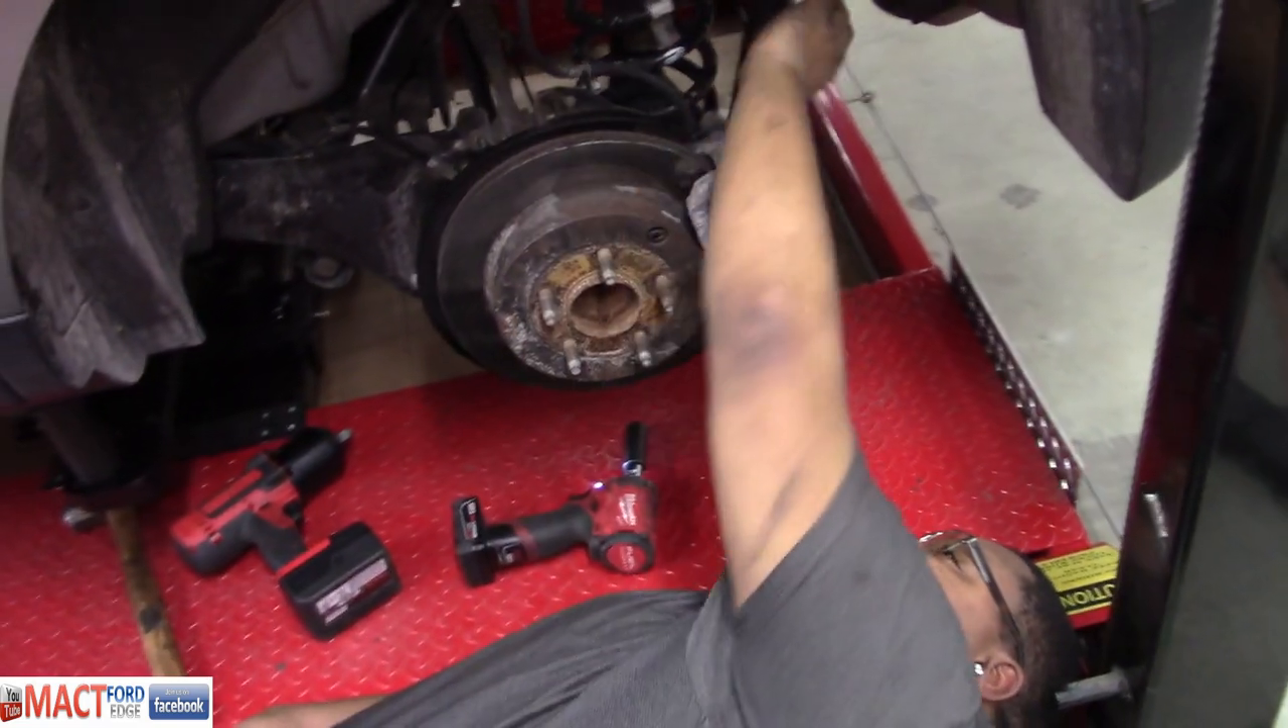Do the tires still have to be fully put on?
Yes.